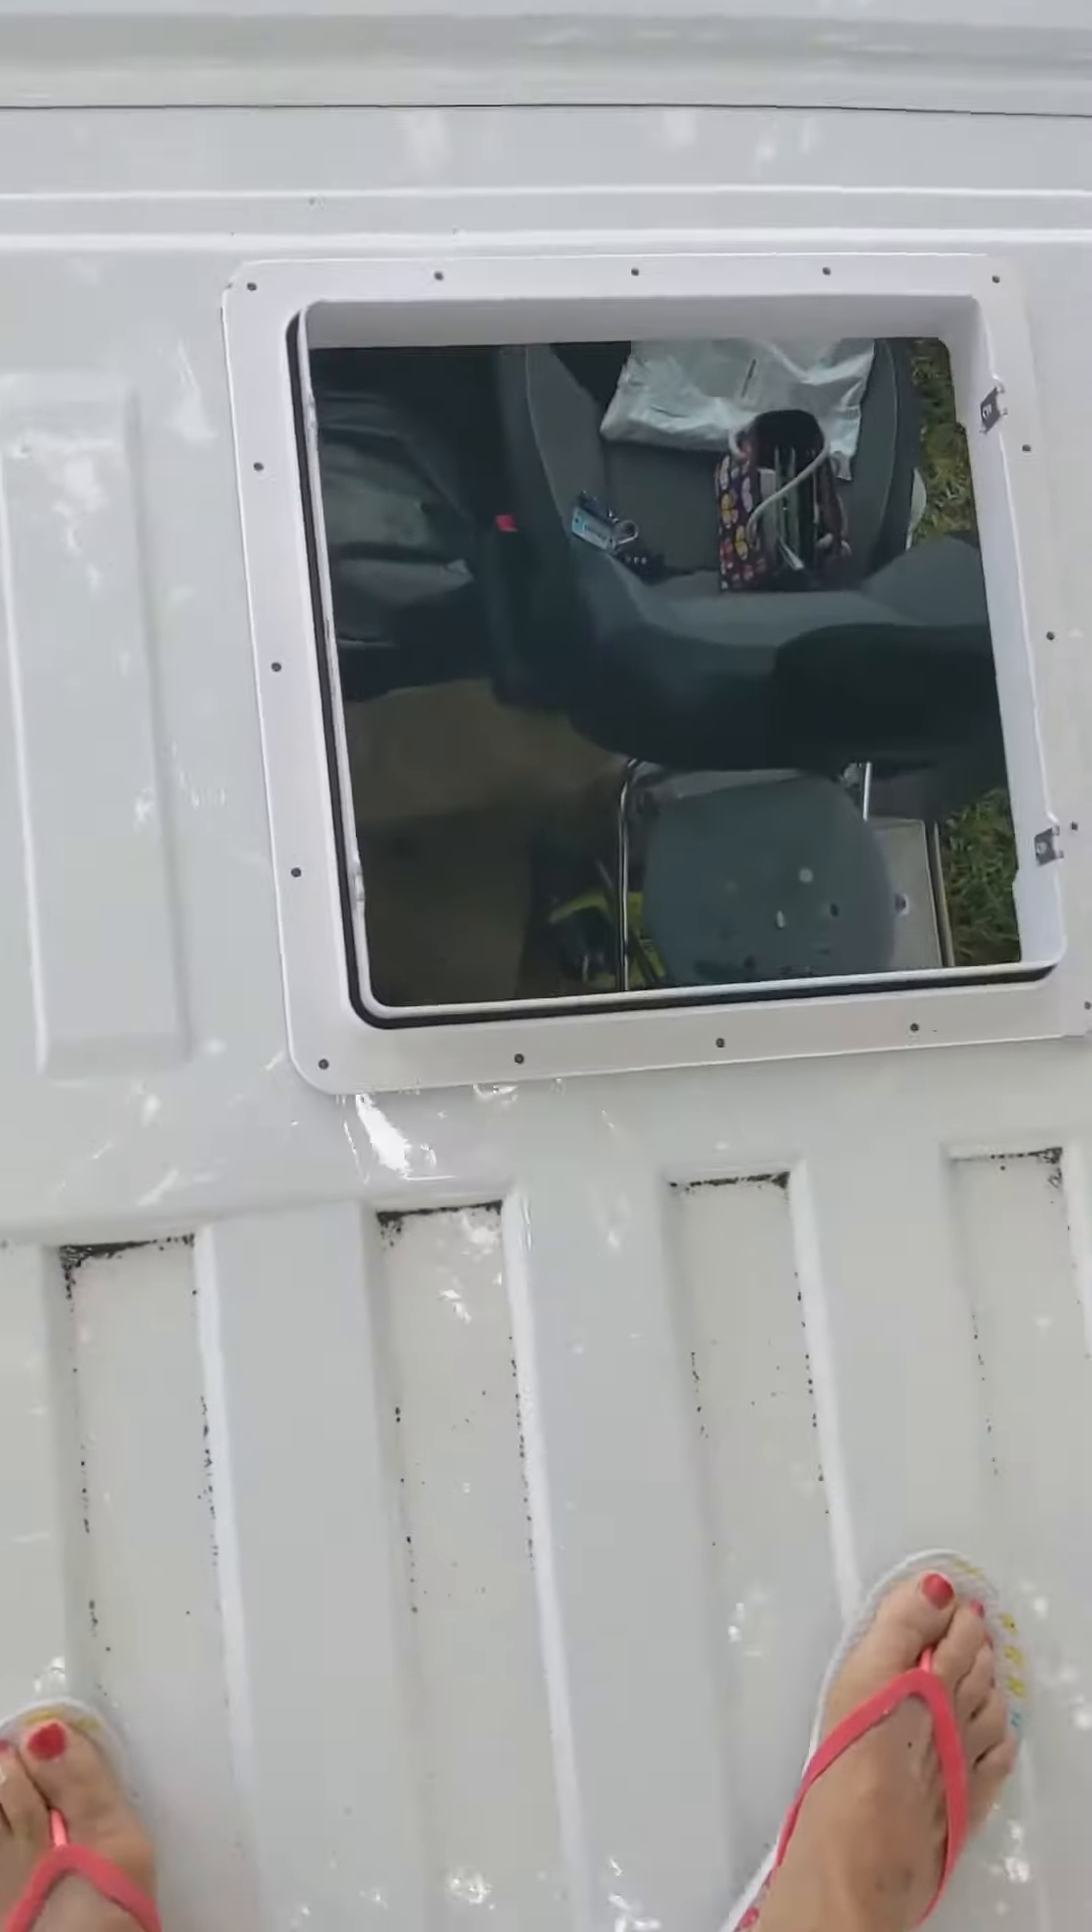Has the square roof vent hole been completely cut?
Yes.